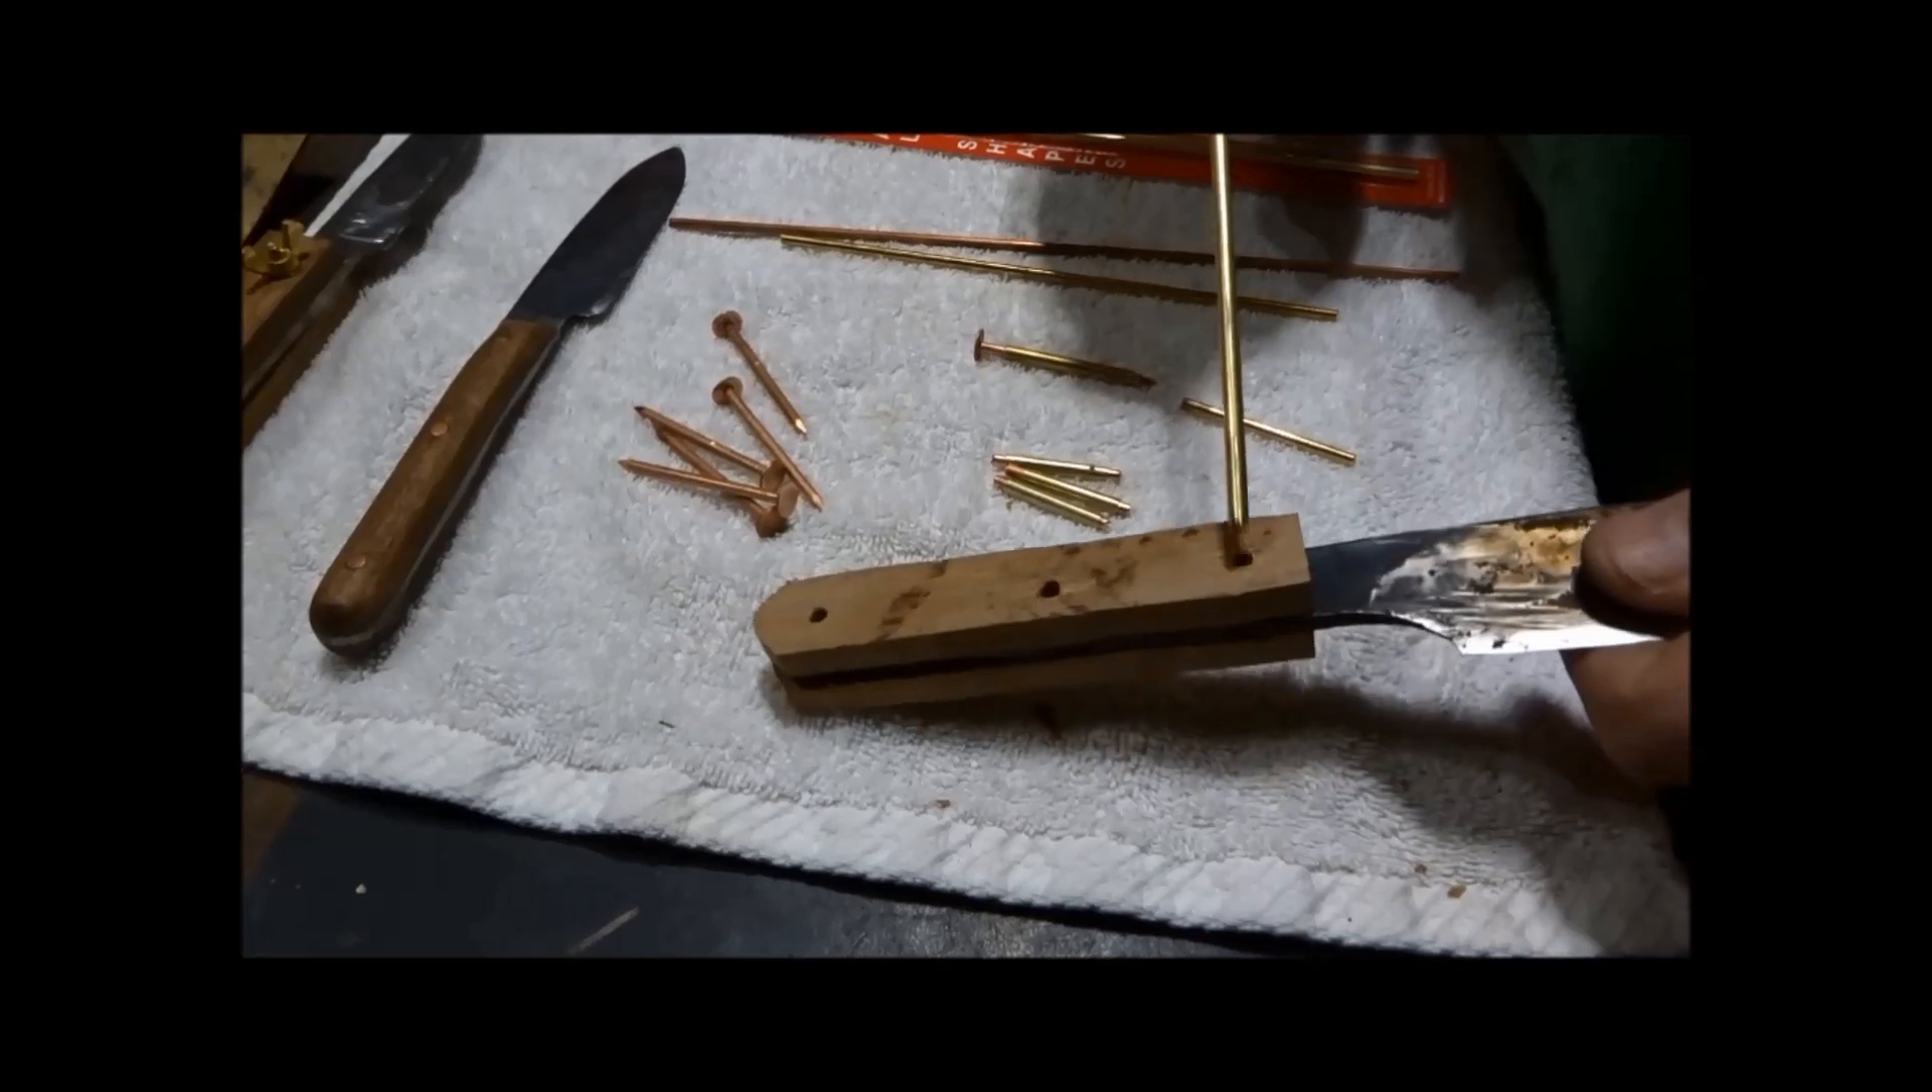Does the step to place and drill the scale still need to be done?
No.